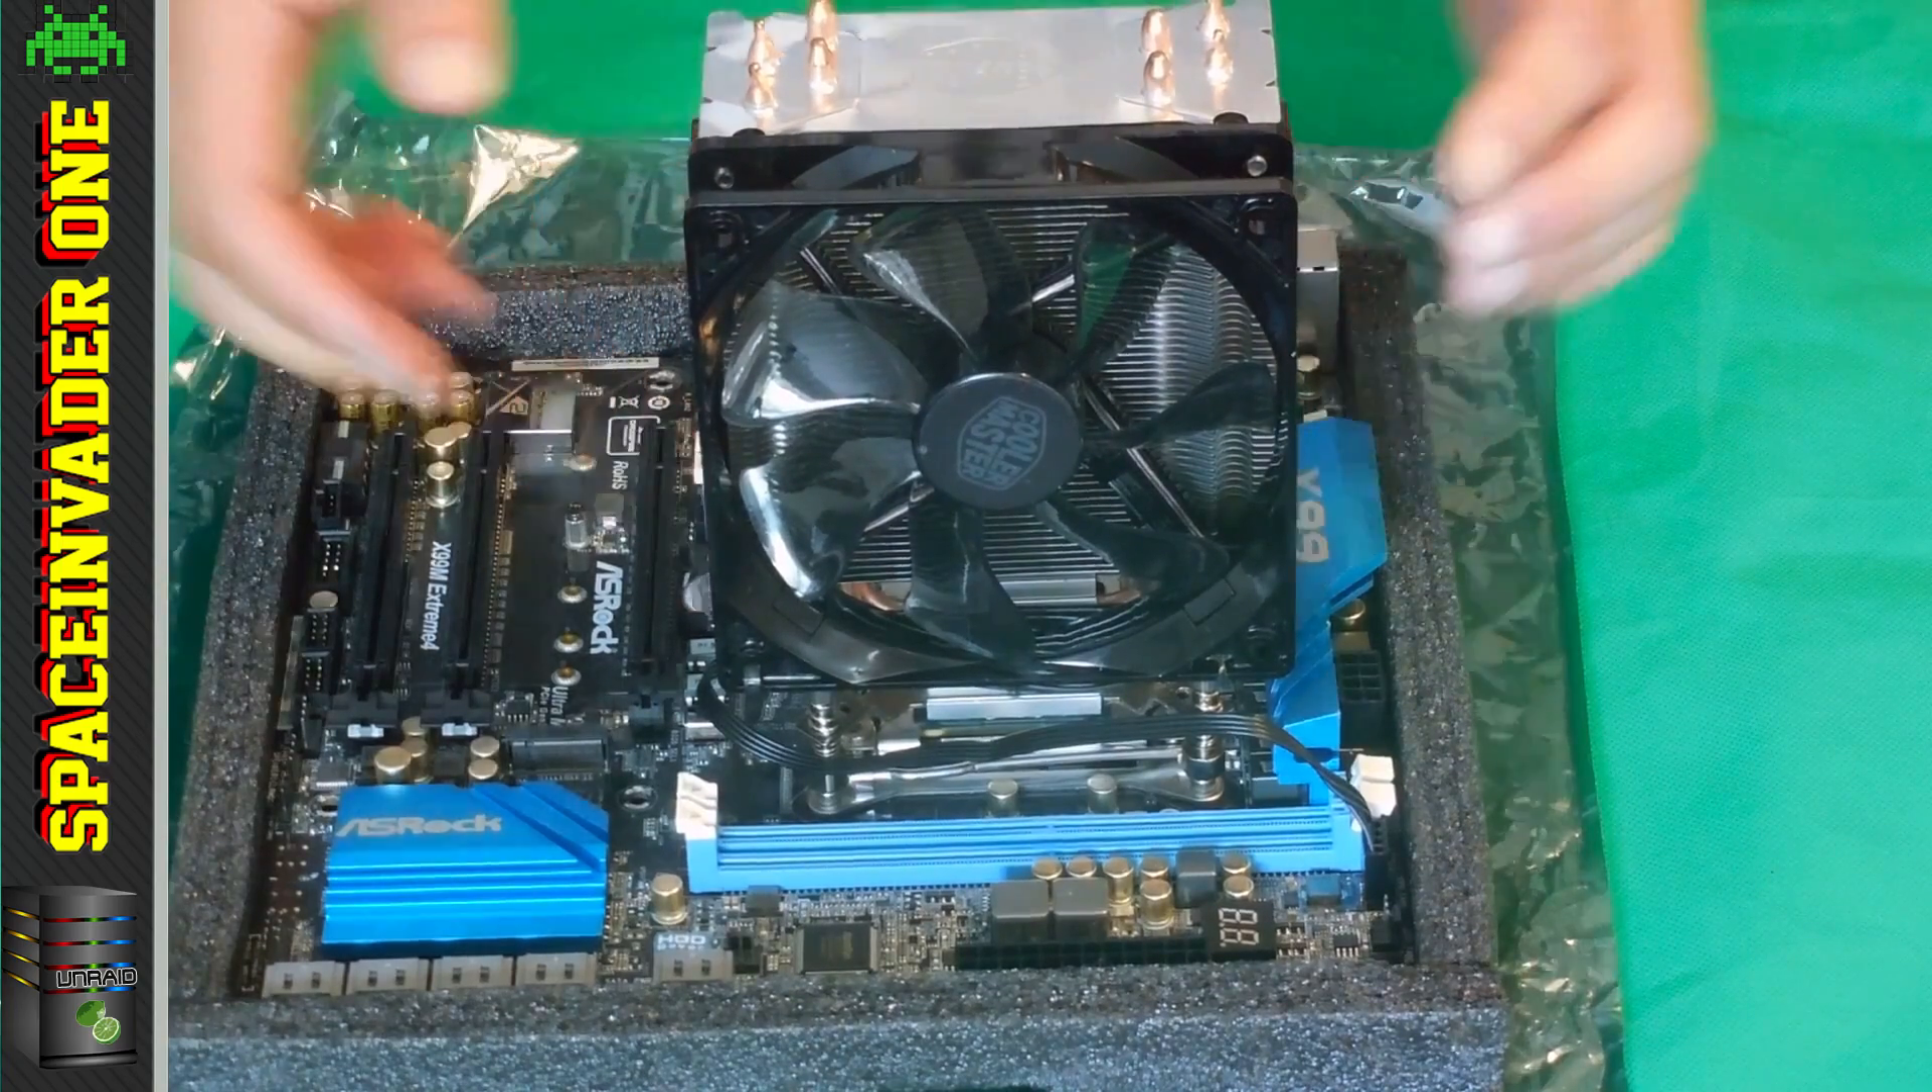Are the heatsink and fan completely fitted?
Yes.